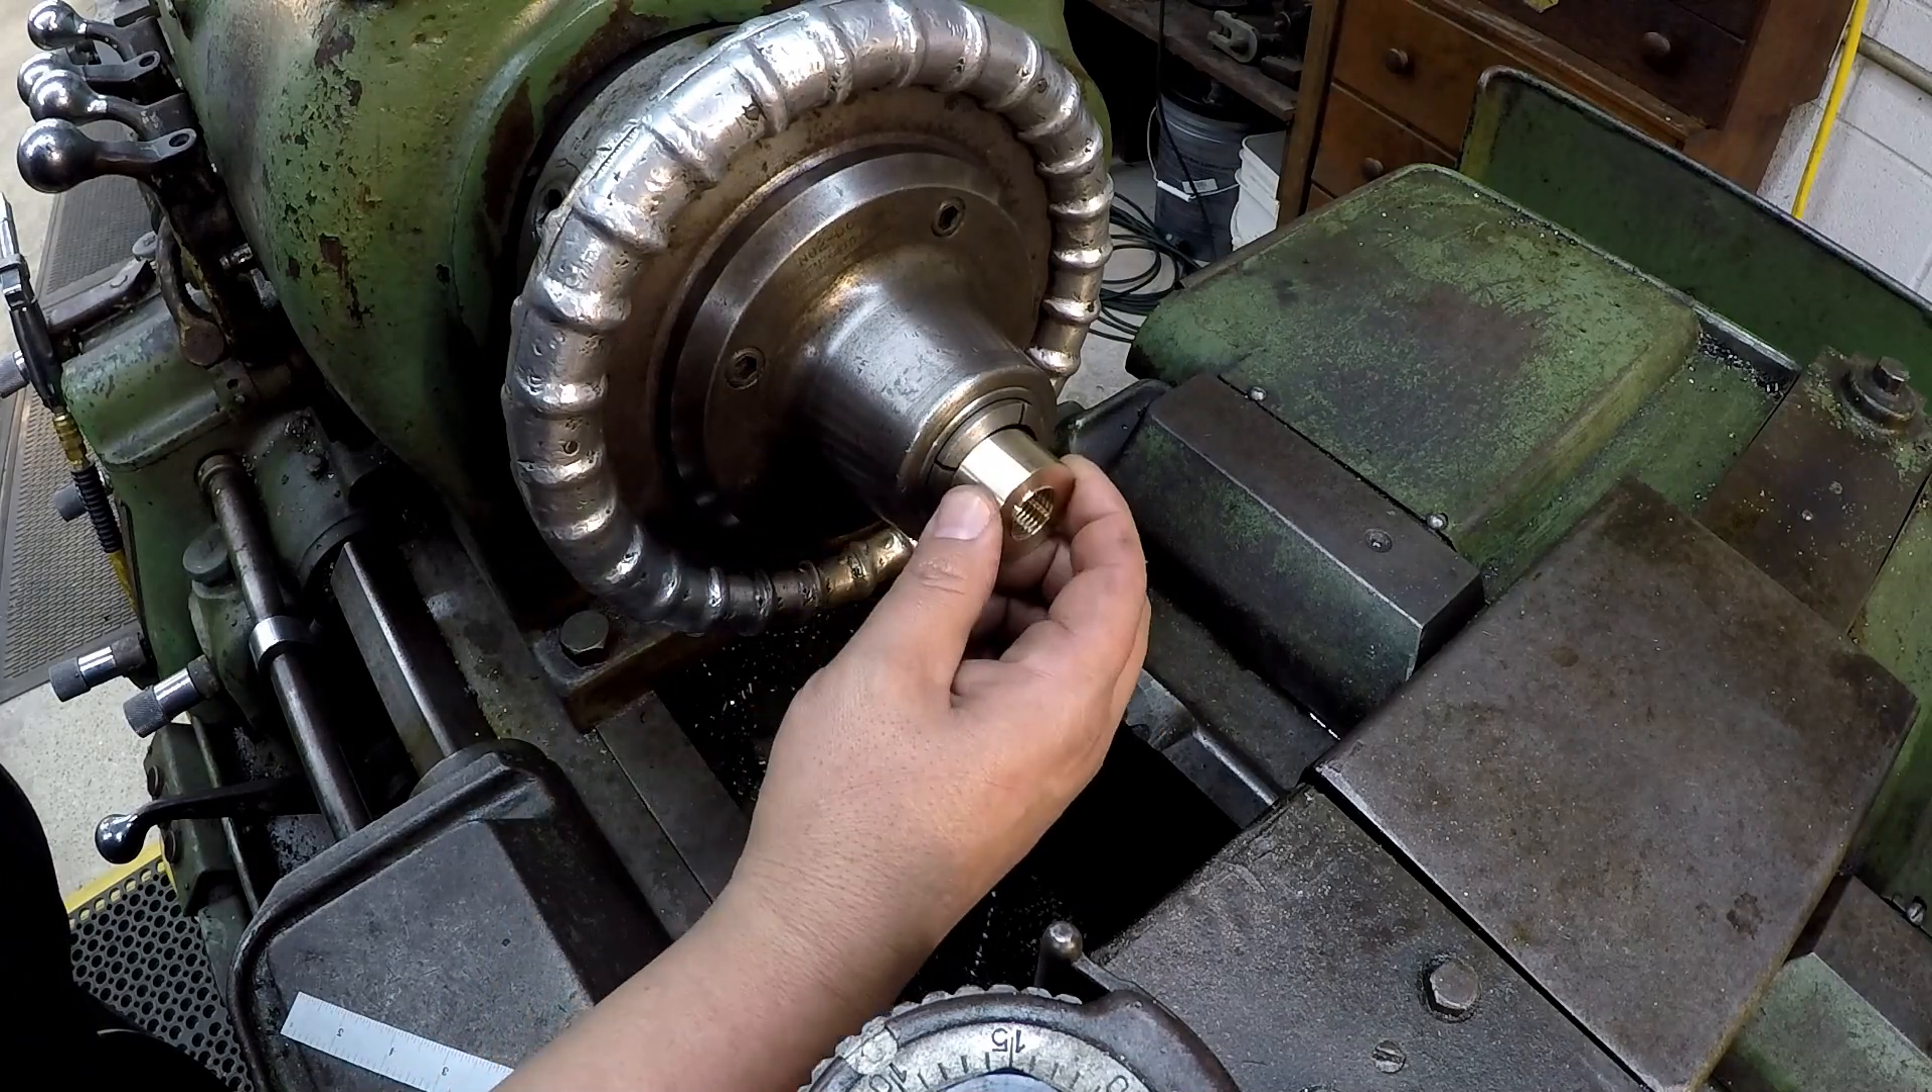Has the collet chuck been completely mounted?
Yes.